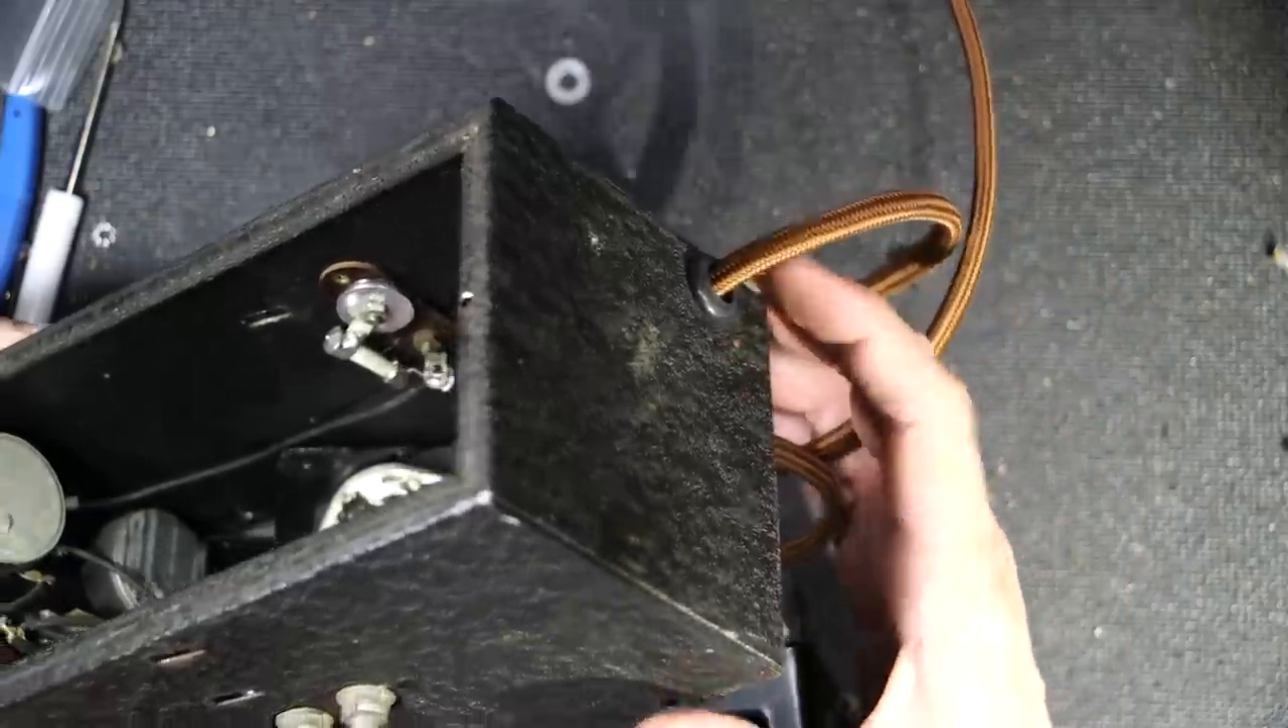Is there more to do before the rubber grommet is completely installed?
No.